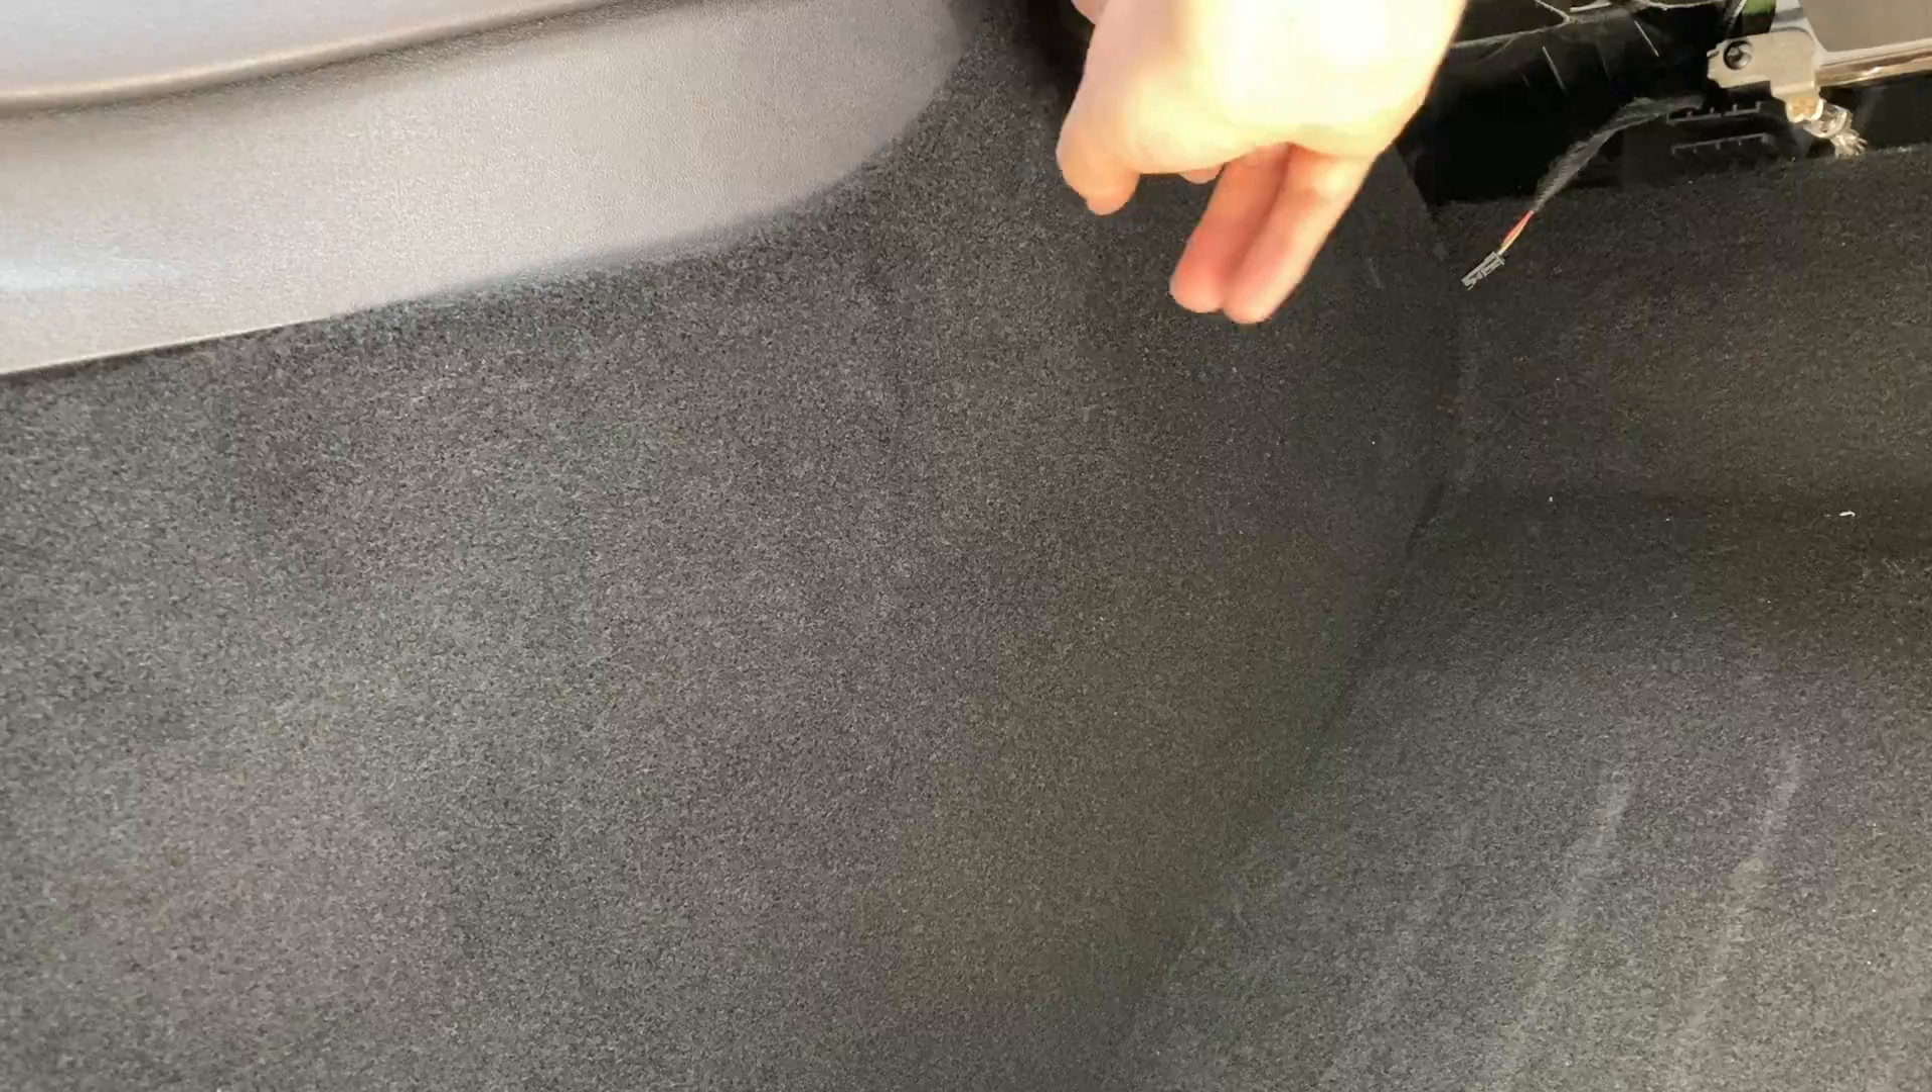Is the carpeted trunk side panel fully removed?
No.